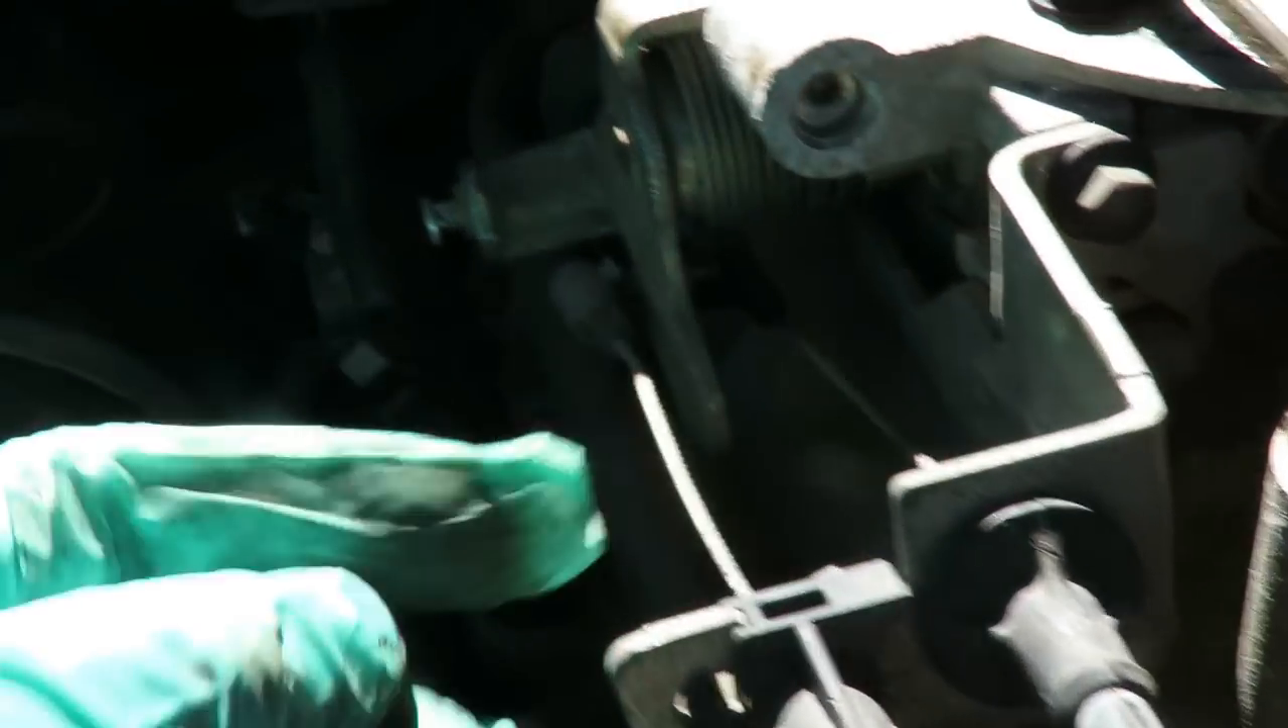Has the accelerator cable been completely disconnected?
No.